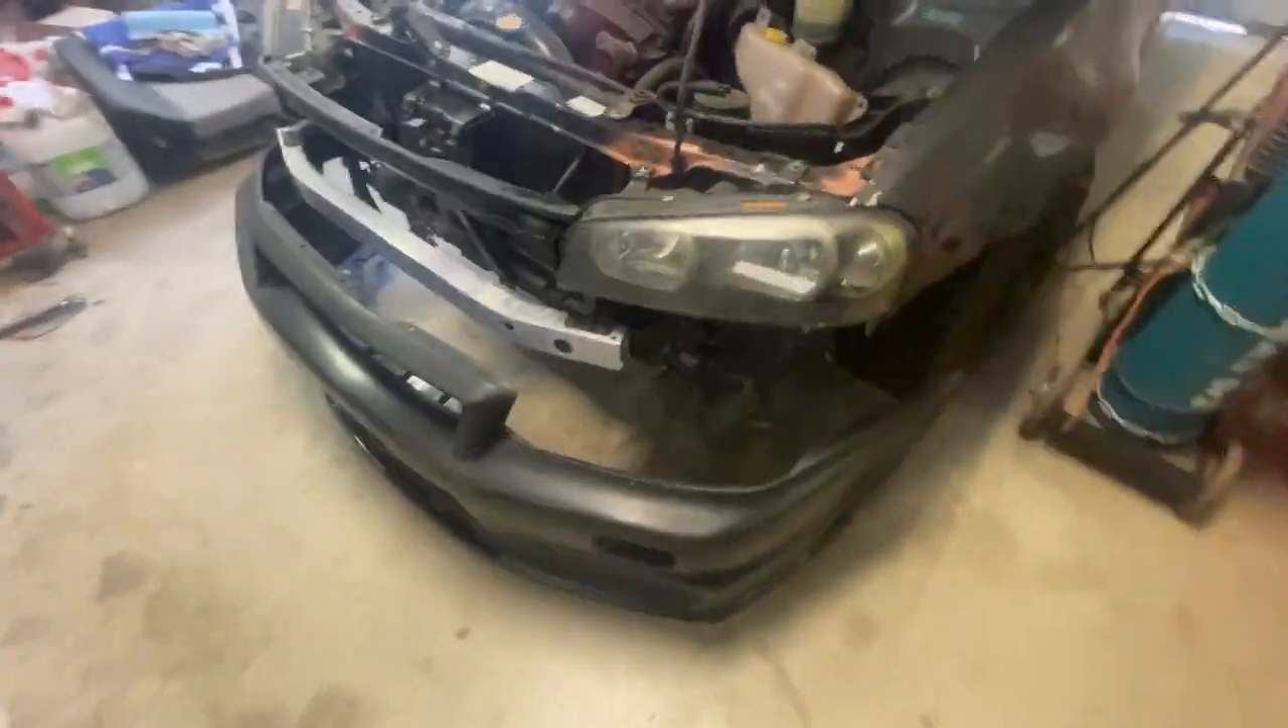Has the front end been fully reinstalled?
No.